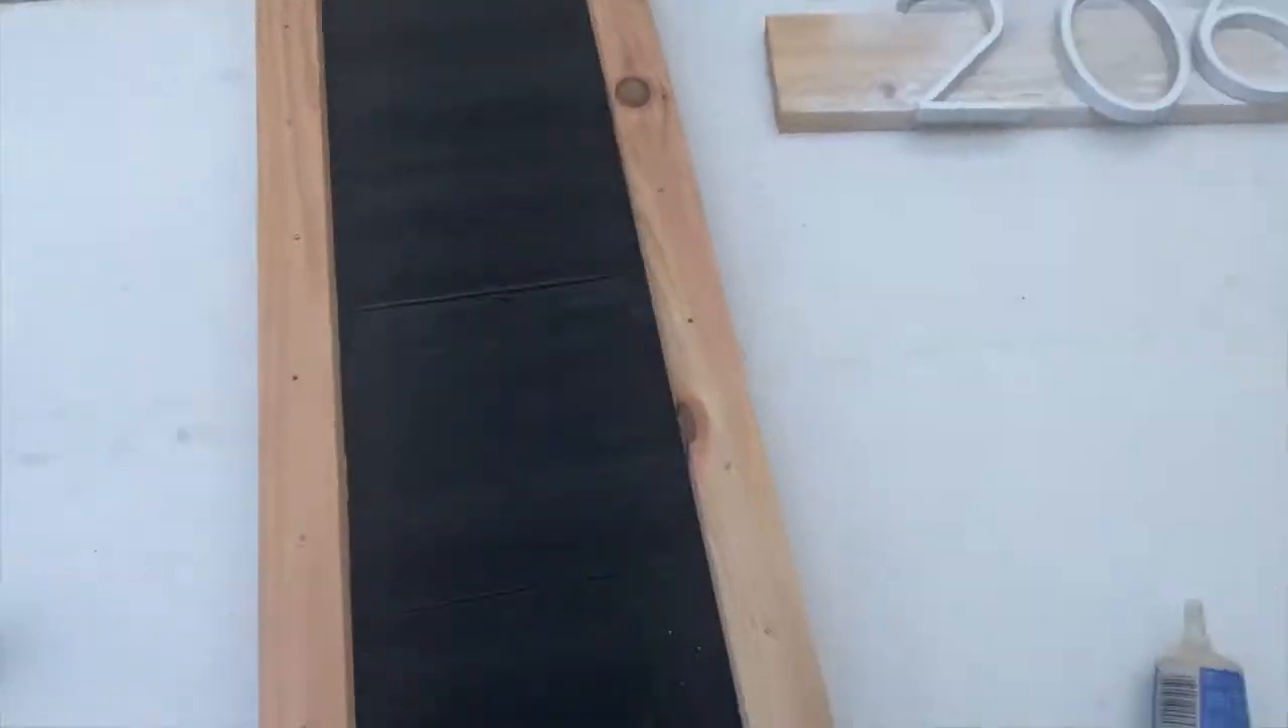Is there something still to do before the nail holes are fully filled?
Yes.